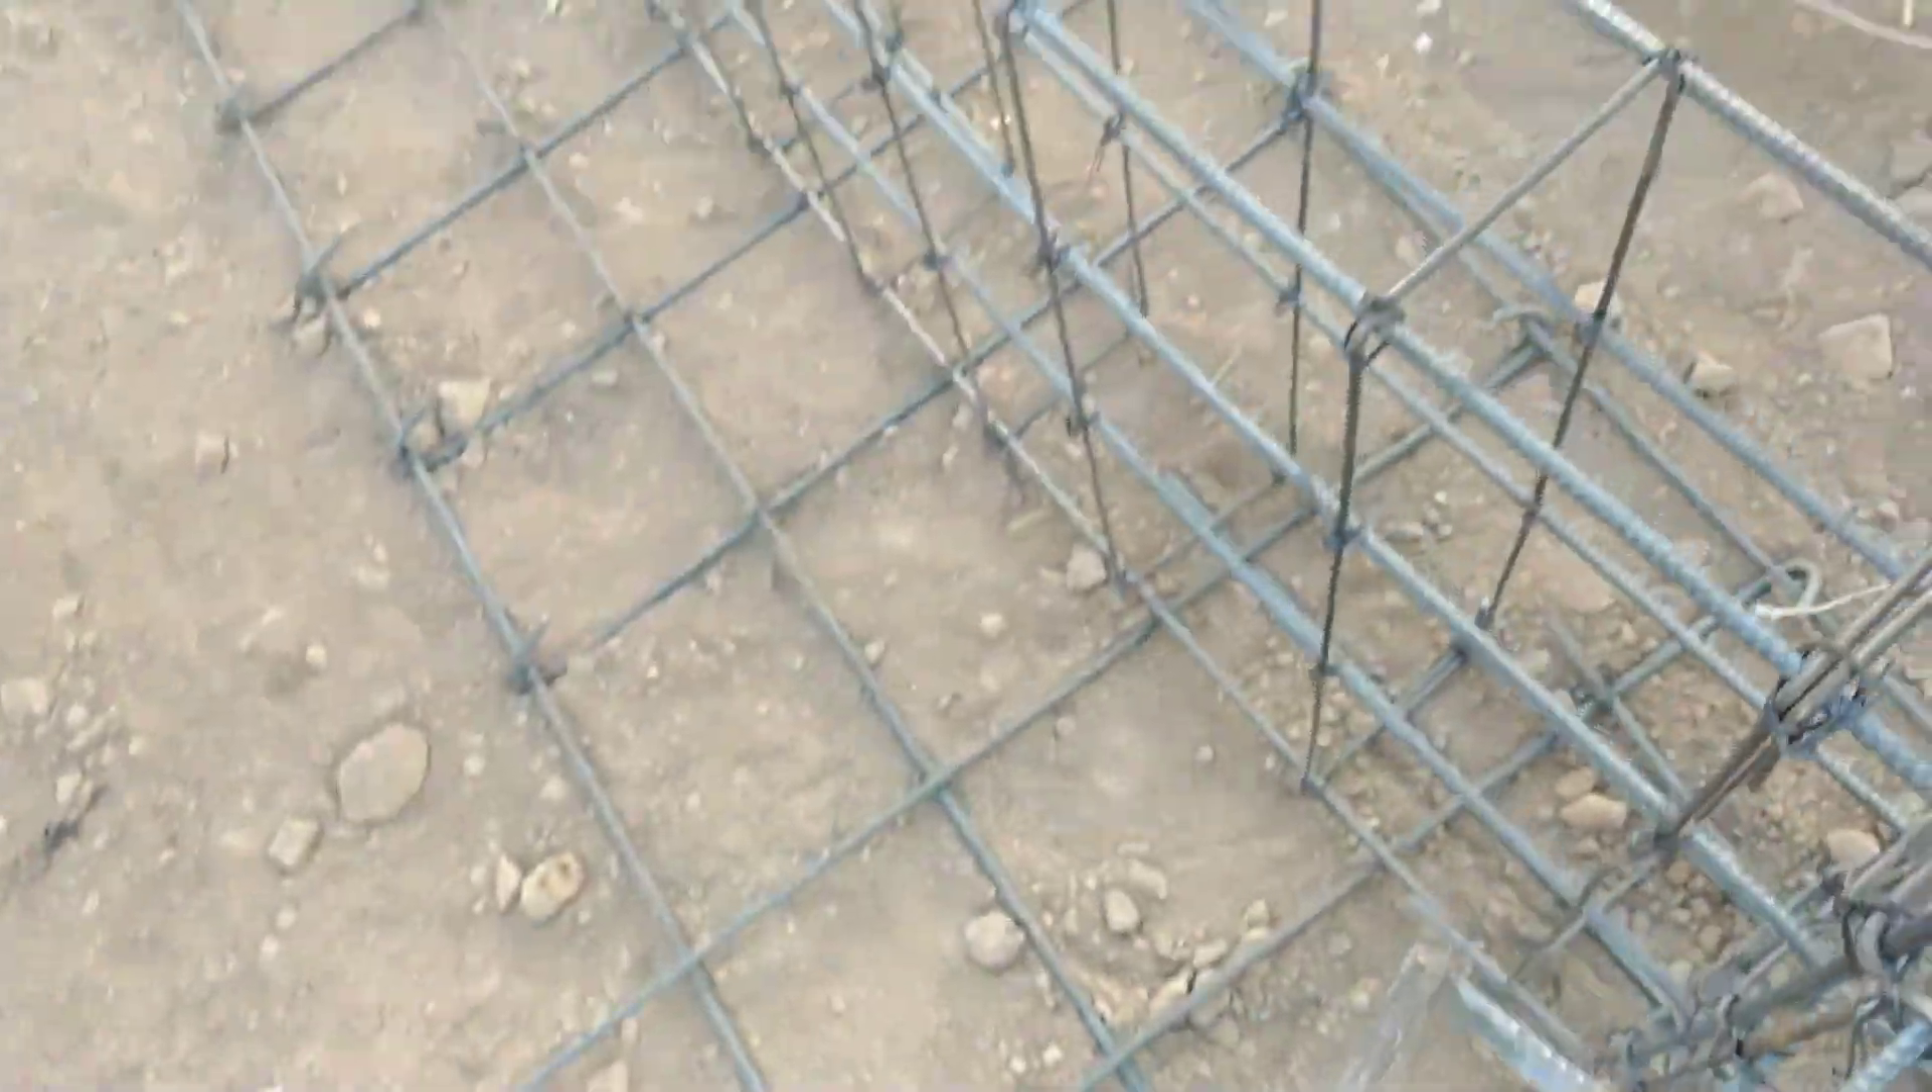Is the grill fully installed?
Yes.